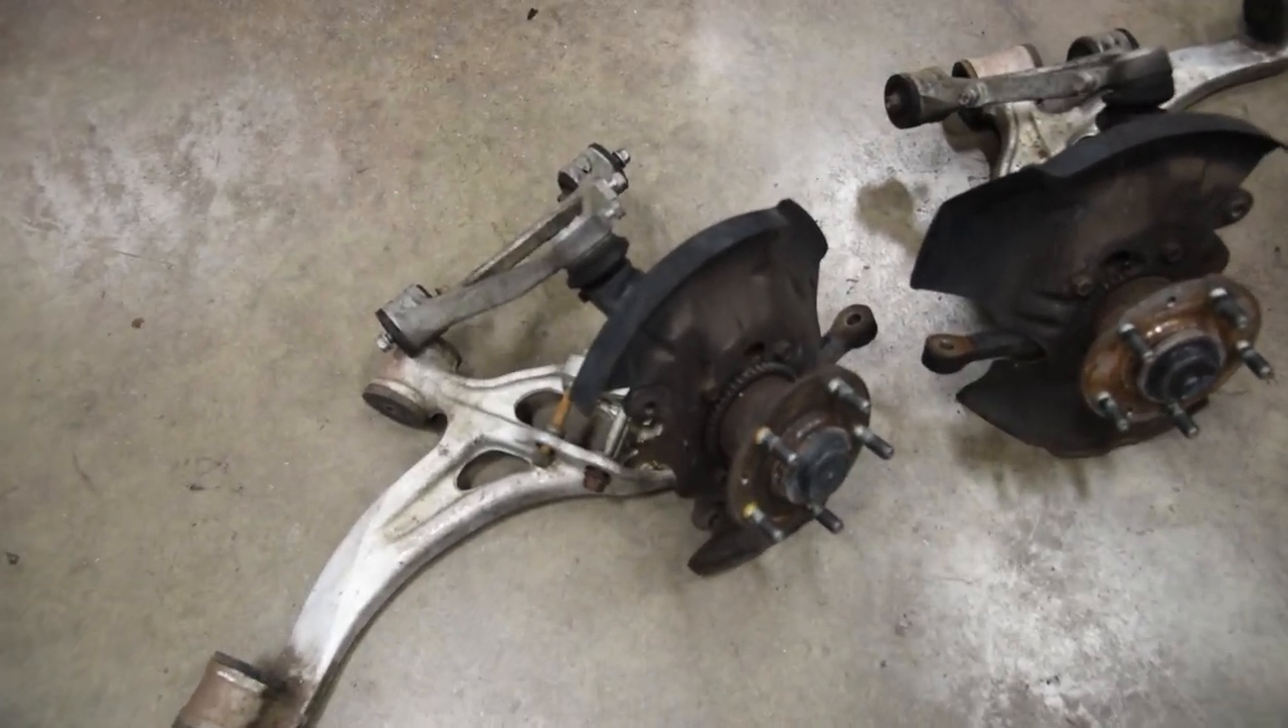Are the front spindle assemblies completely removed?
Yes.